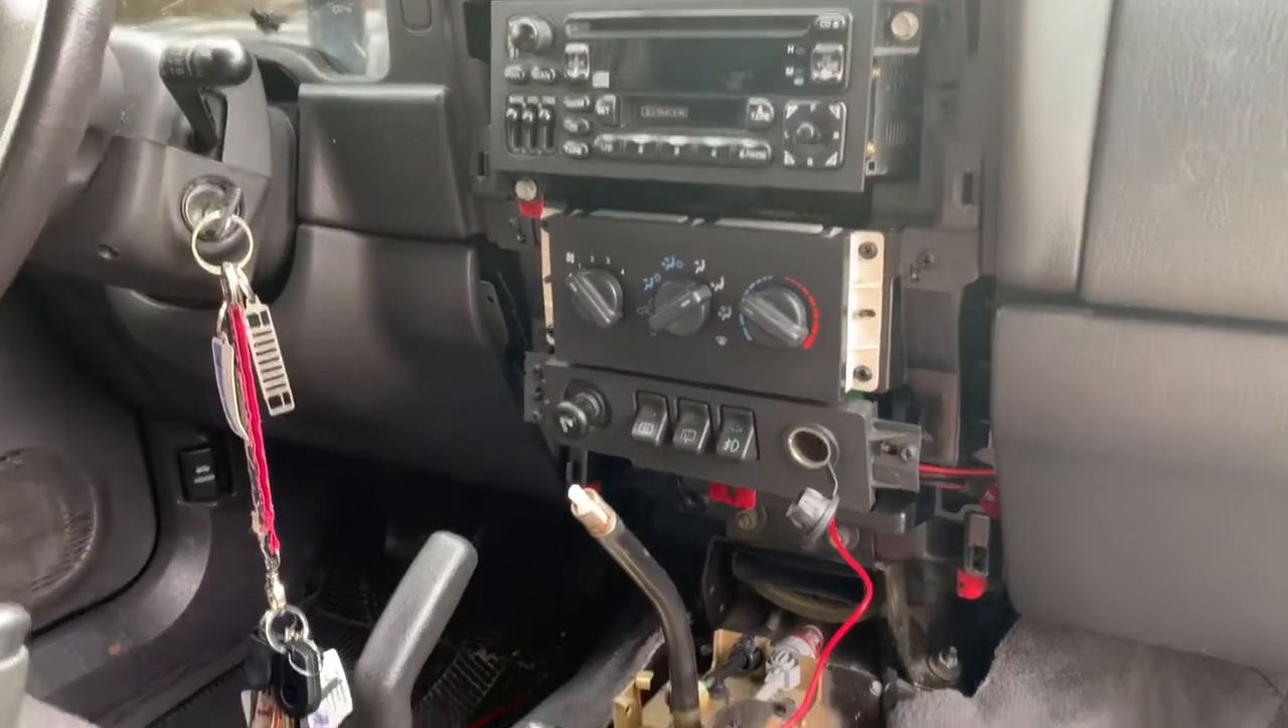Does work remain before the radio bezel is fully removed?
No.